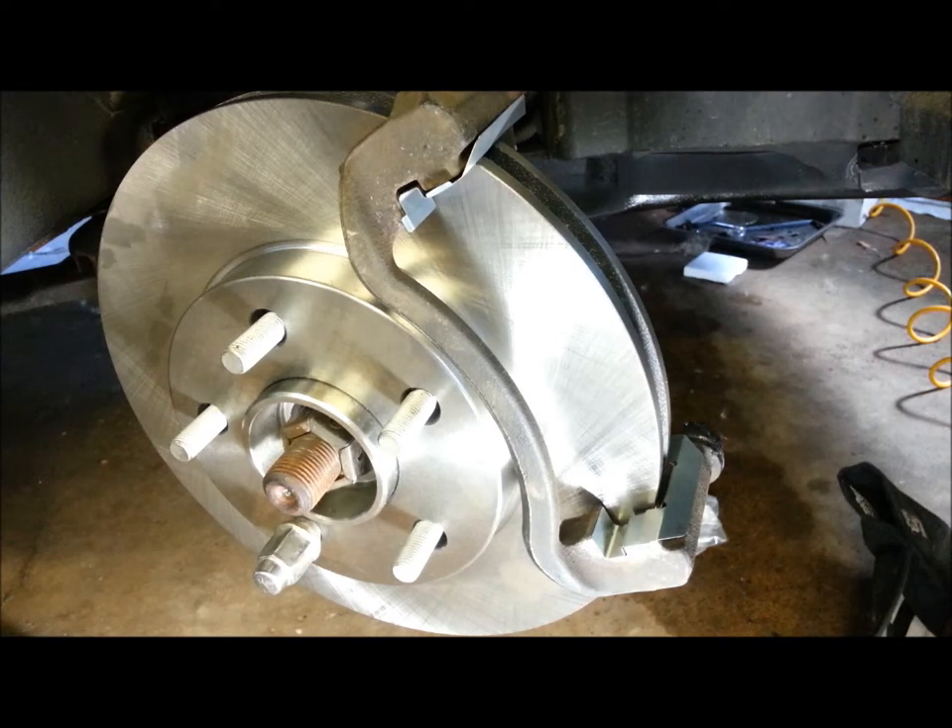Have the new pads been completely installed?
No.